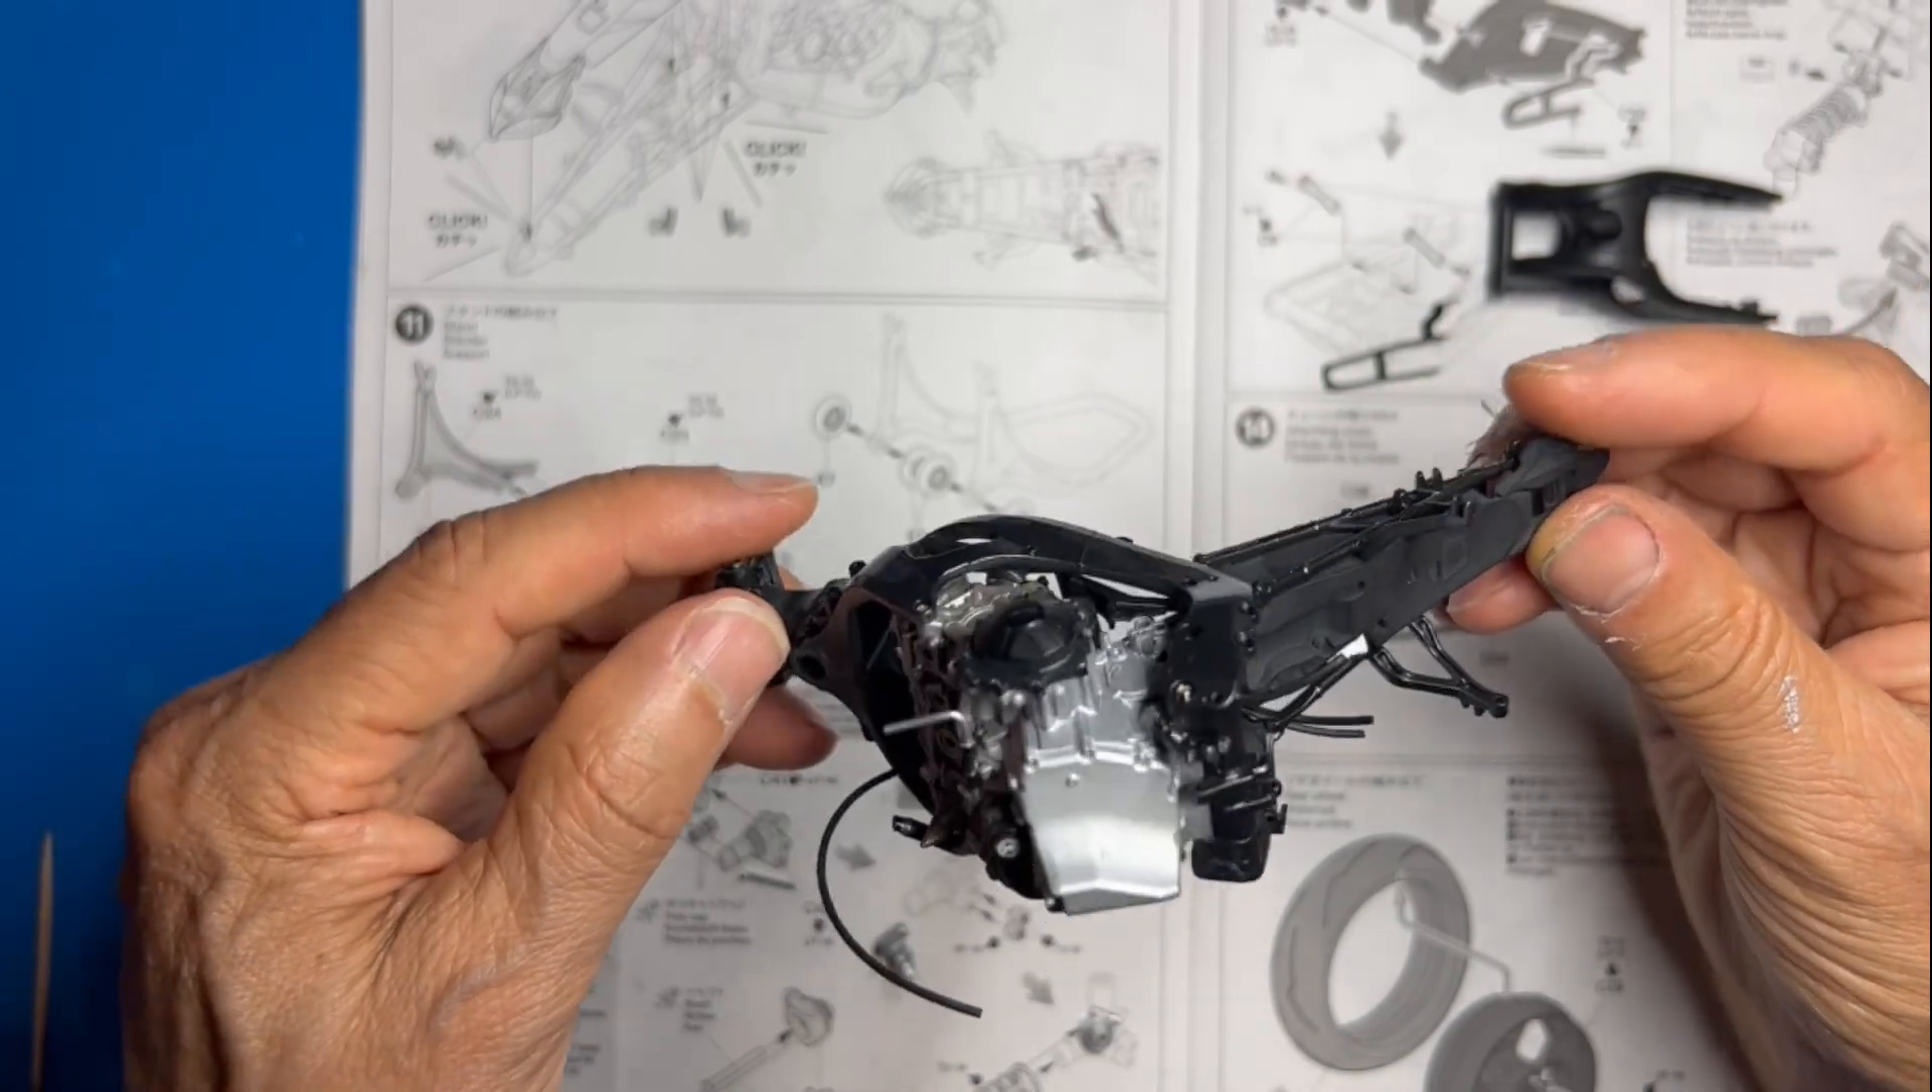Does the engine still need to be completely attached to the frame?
No.